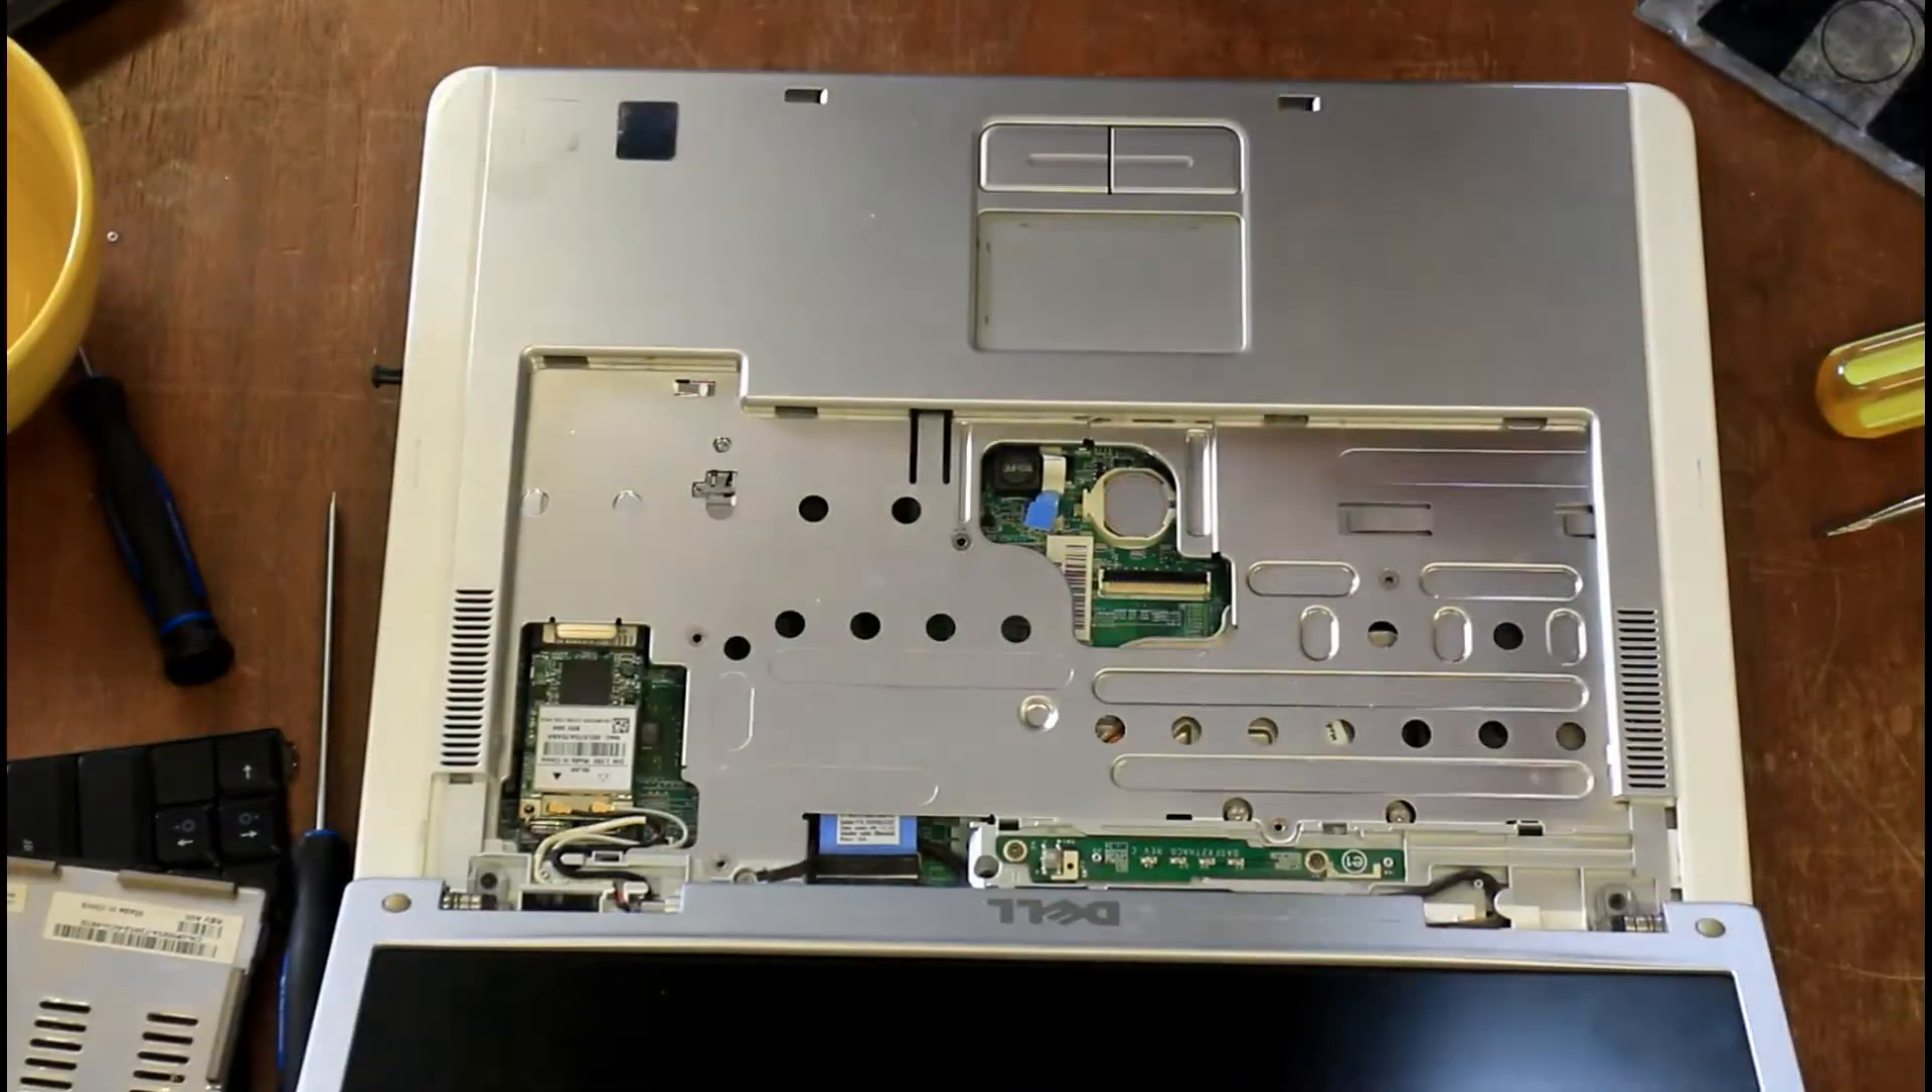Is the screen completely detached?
No.